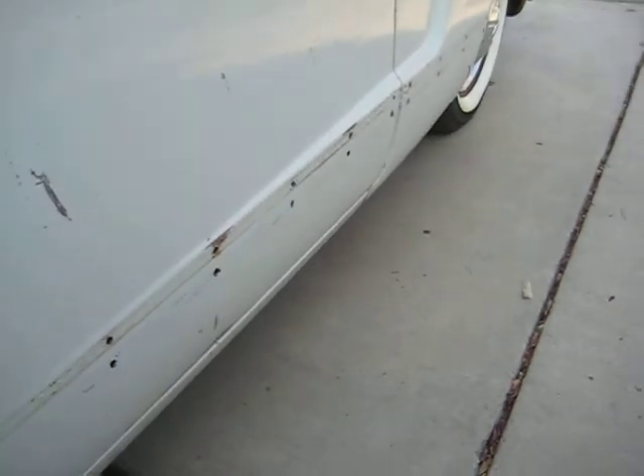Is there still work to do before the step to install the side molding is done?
Yes.